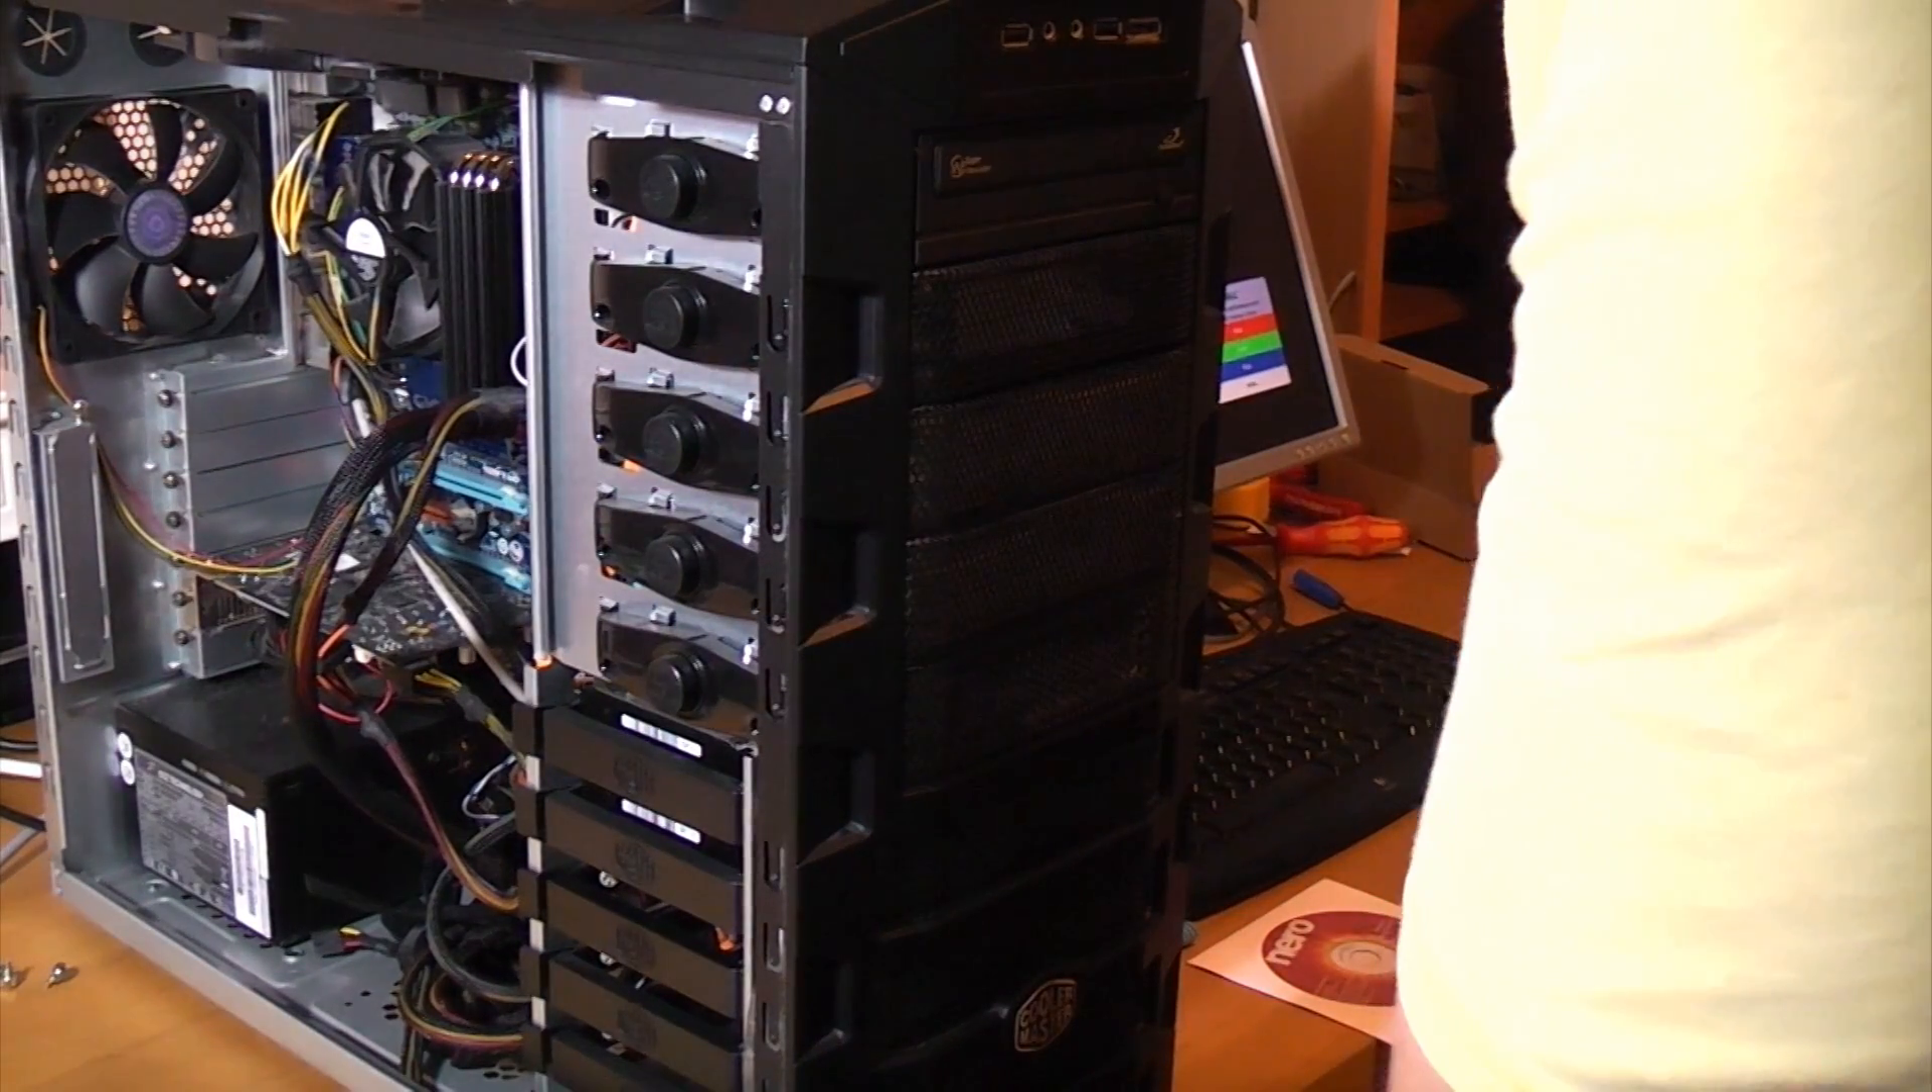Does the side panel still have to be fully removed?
No.